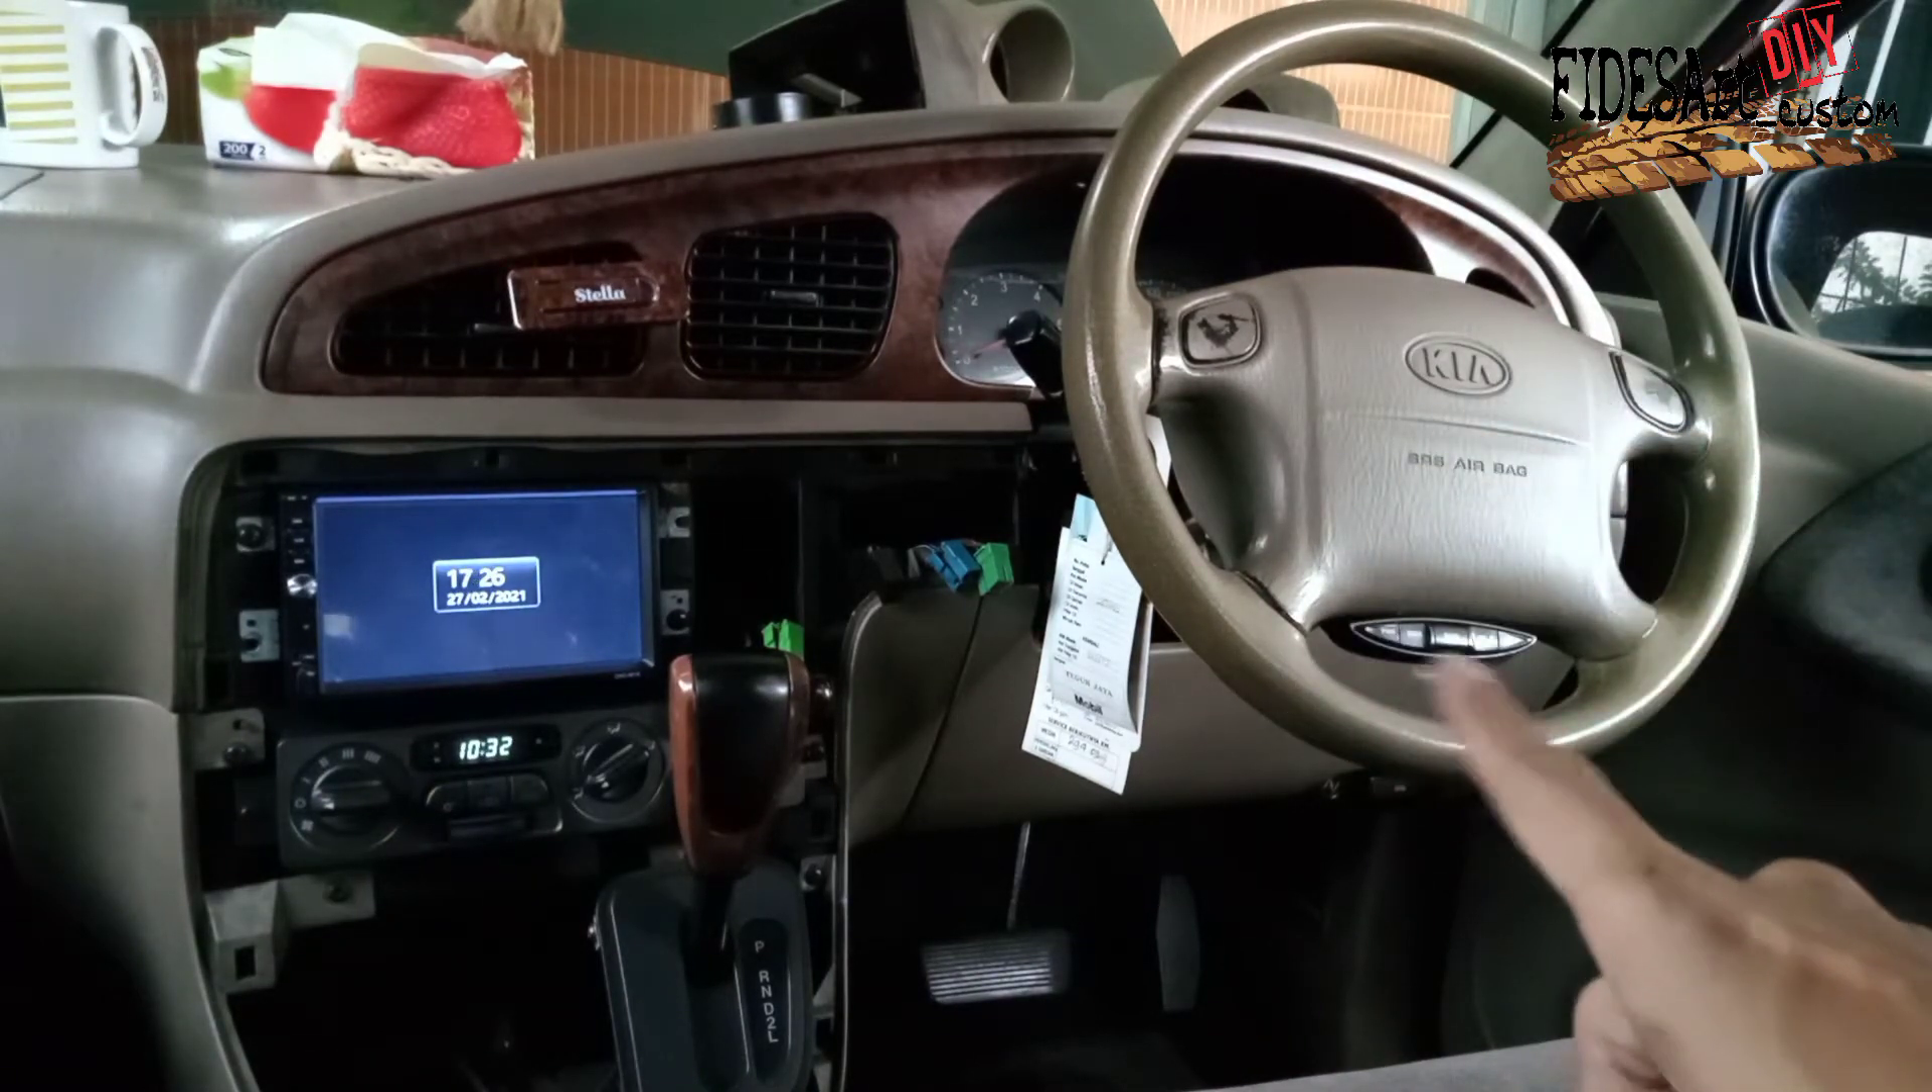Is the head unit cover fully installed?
No.